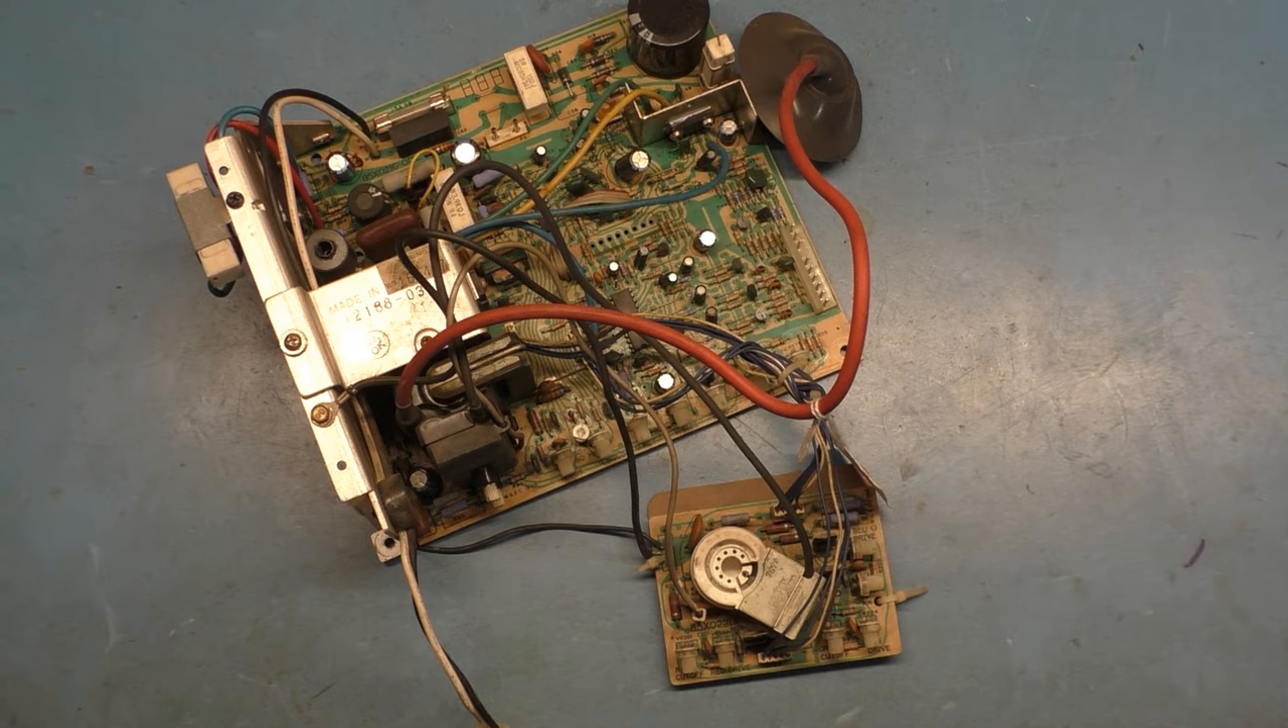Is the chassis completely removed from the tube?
Yes.